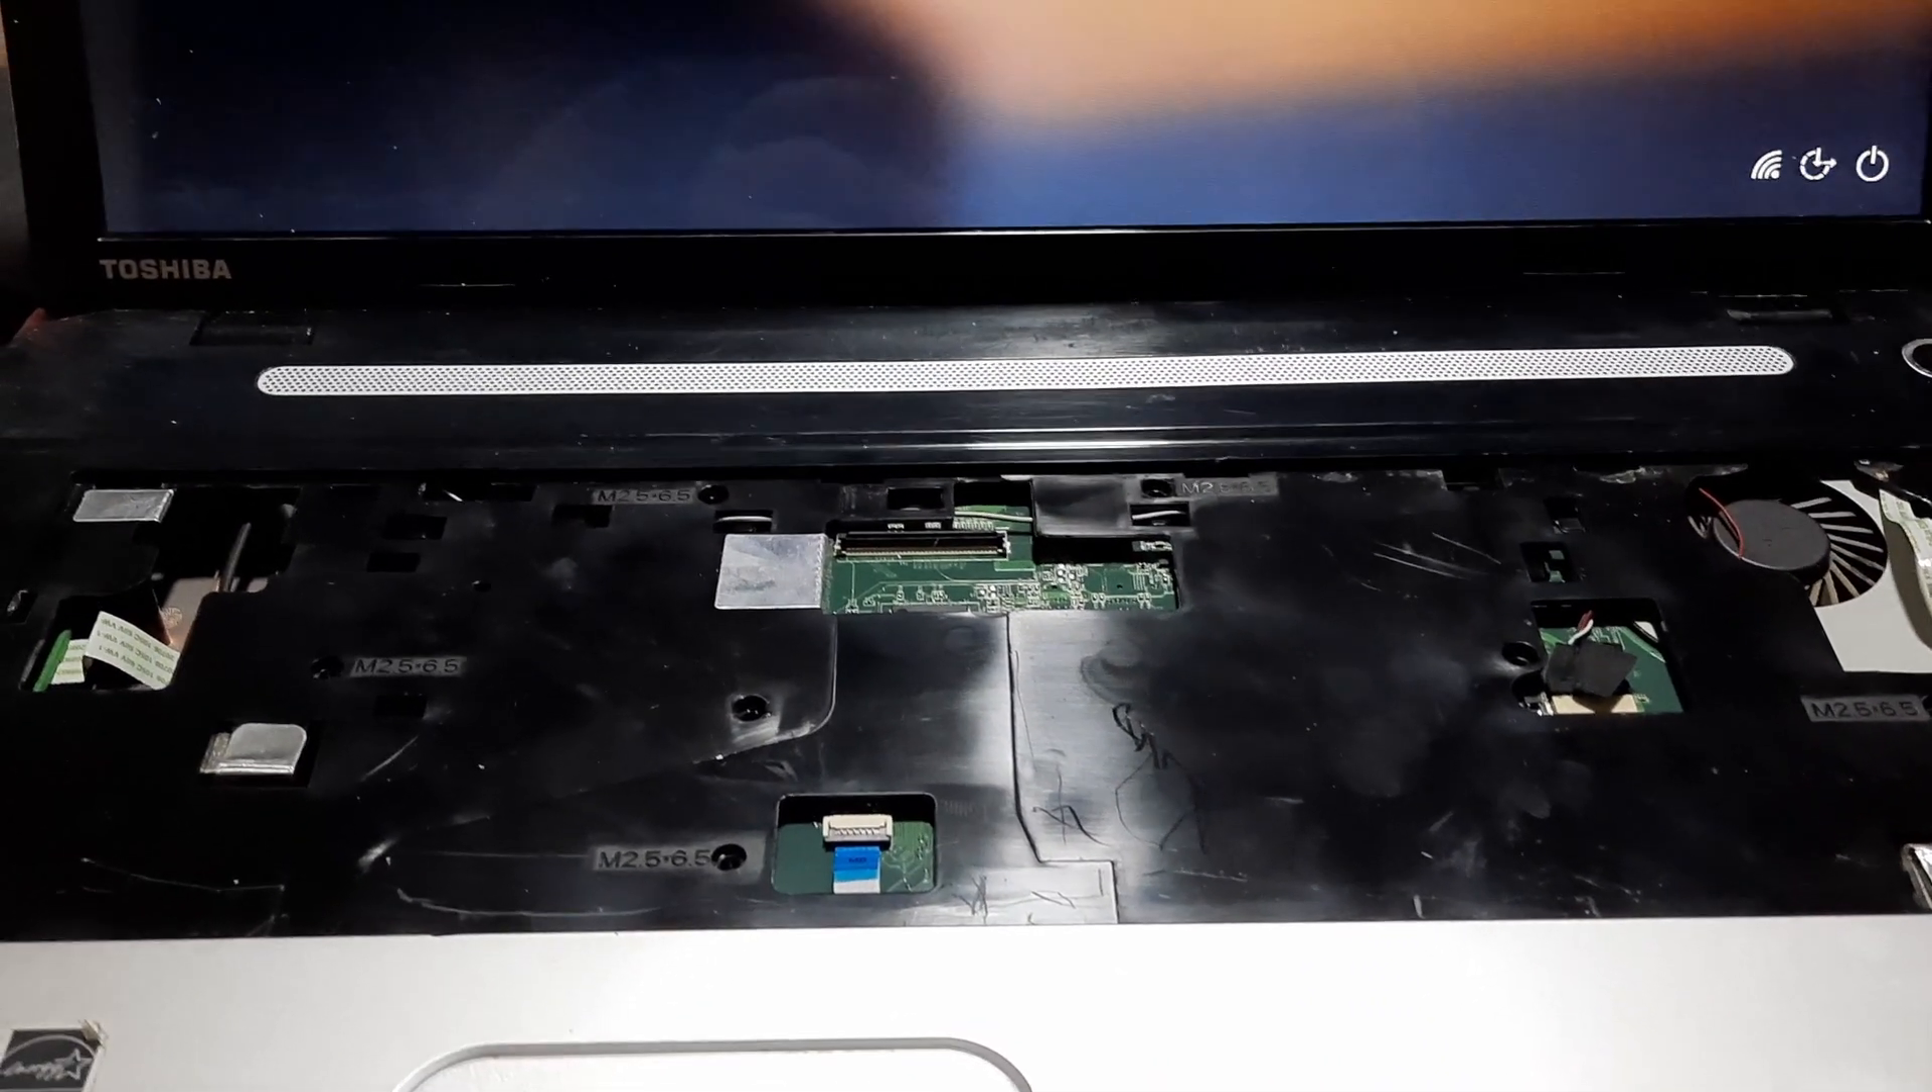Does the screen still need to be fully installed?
No.